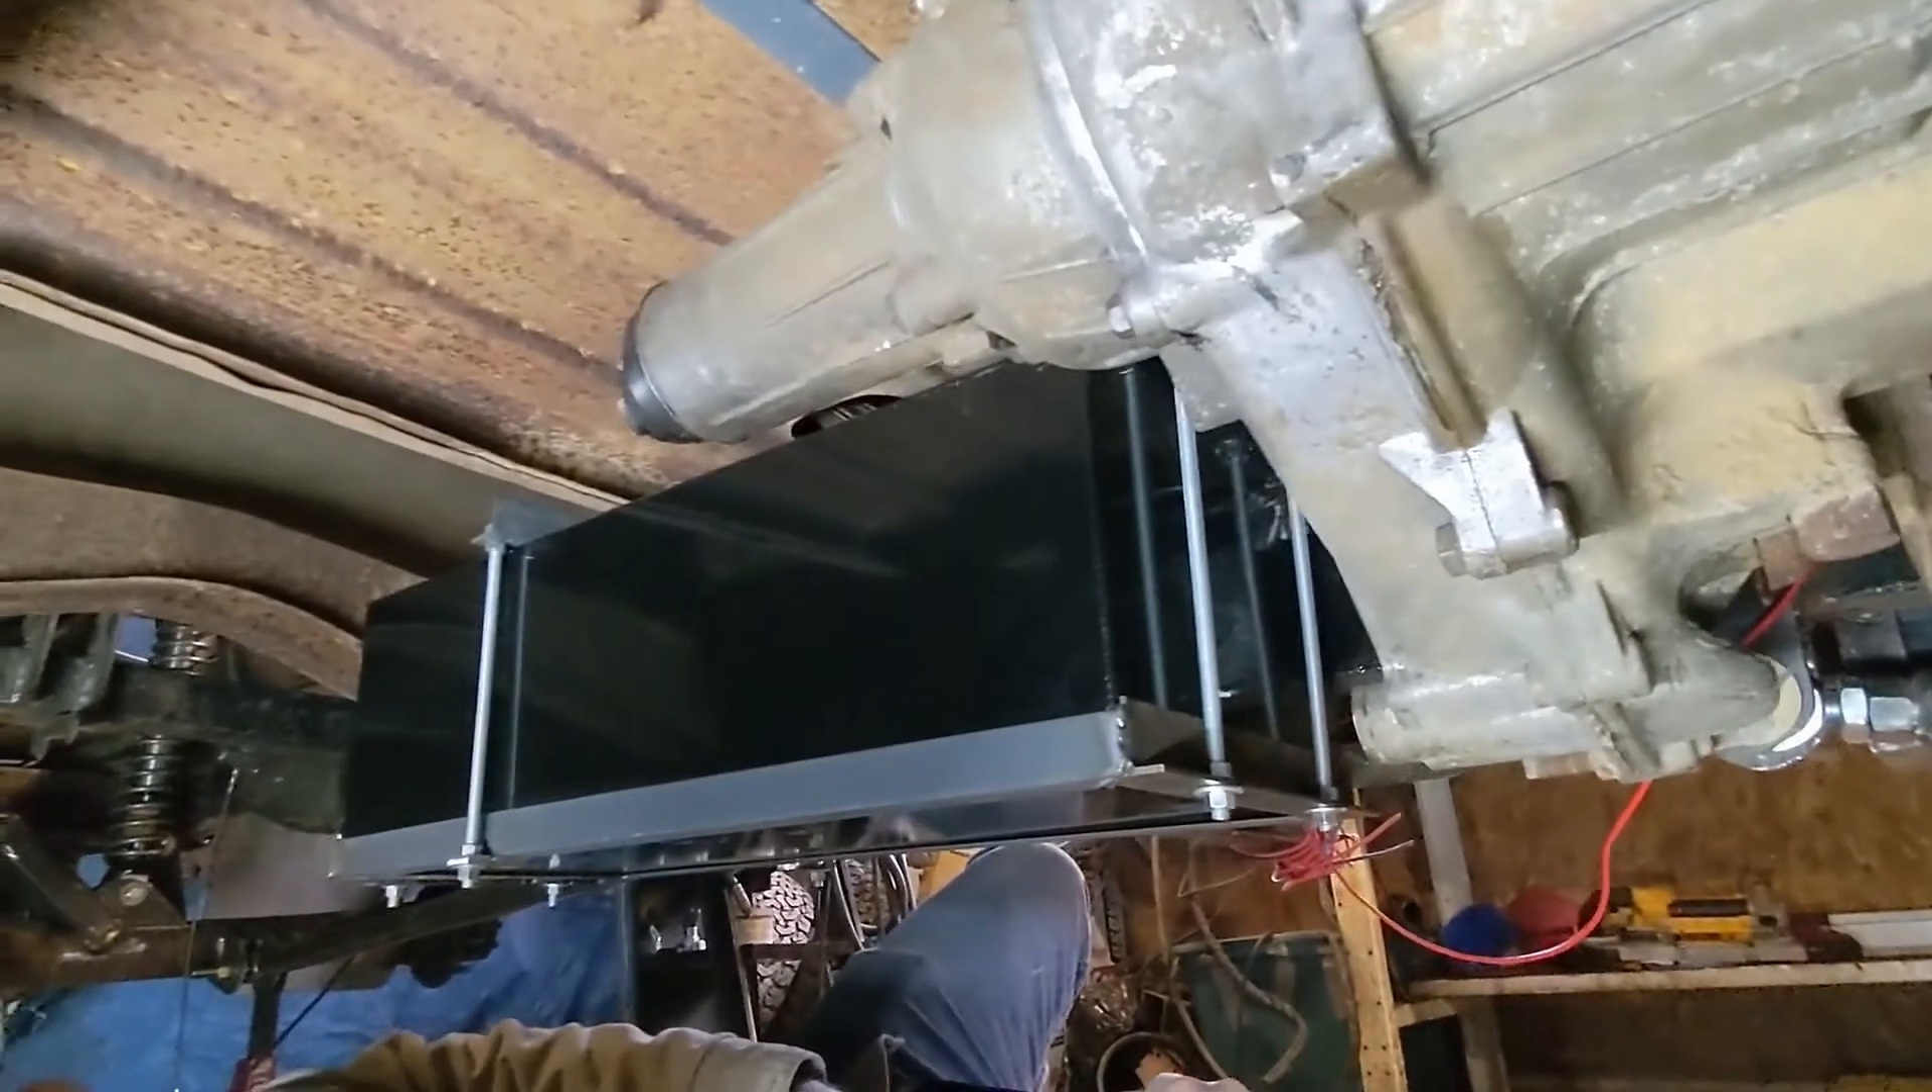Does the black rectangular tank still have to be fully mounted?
No.